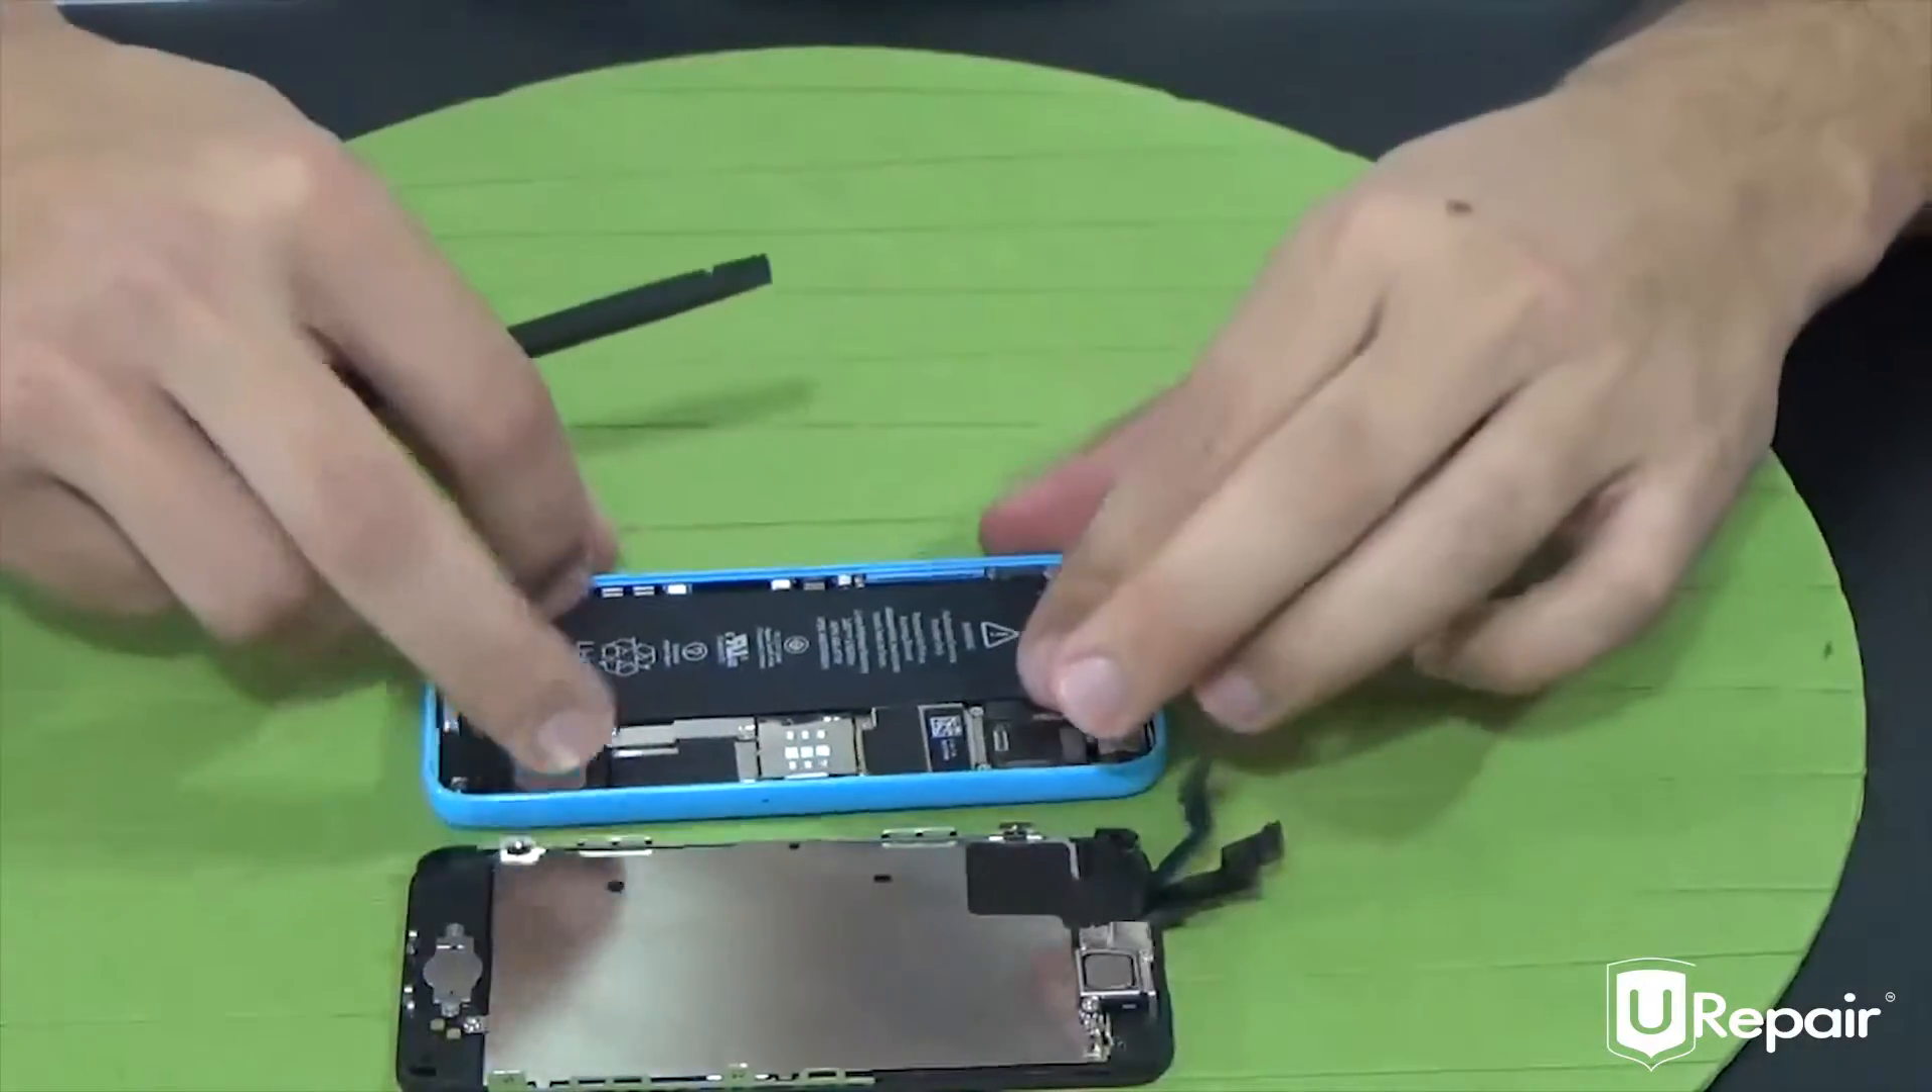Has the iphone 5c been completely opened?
Yes.